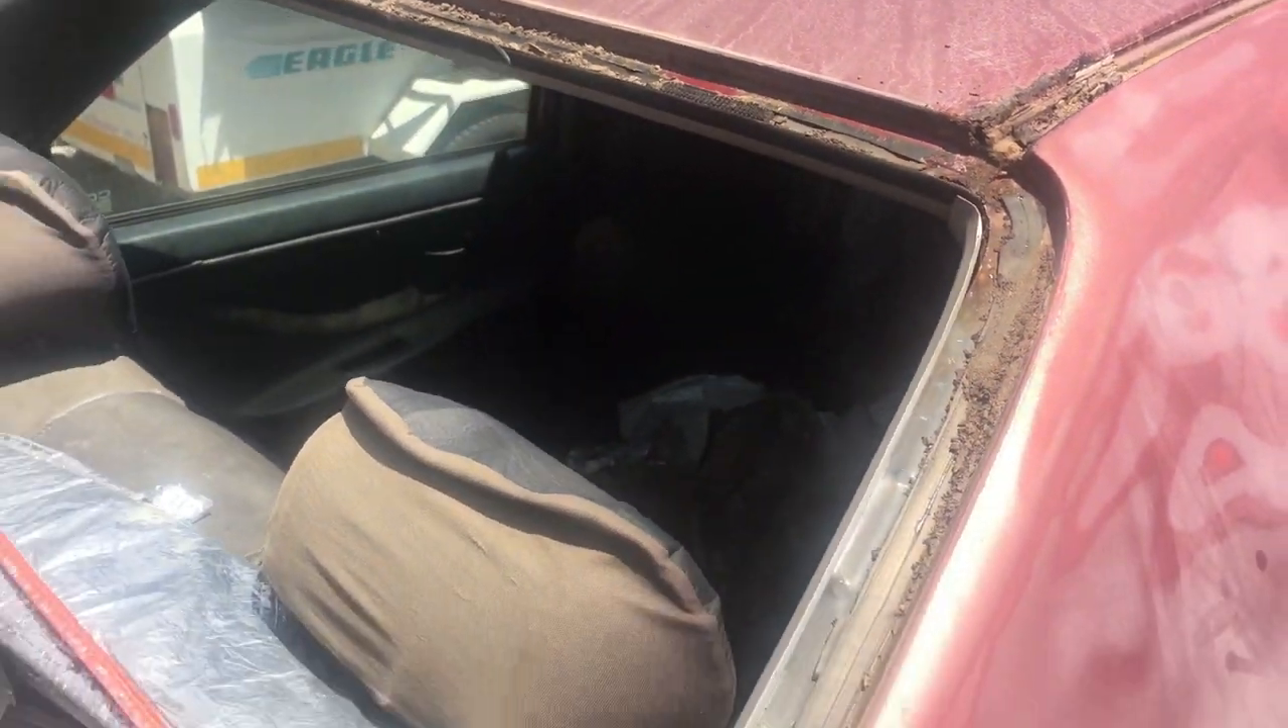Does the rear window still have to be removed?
No.